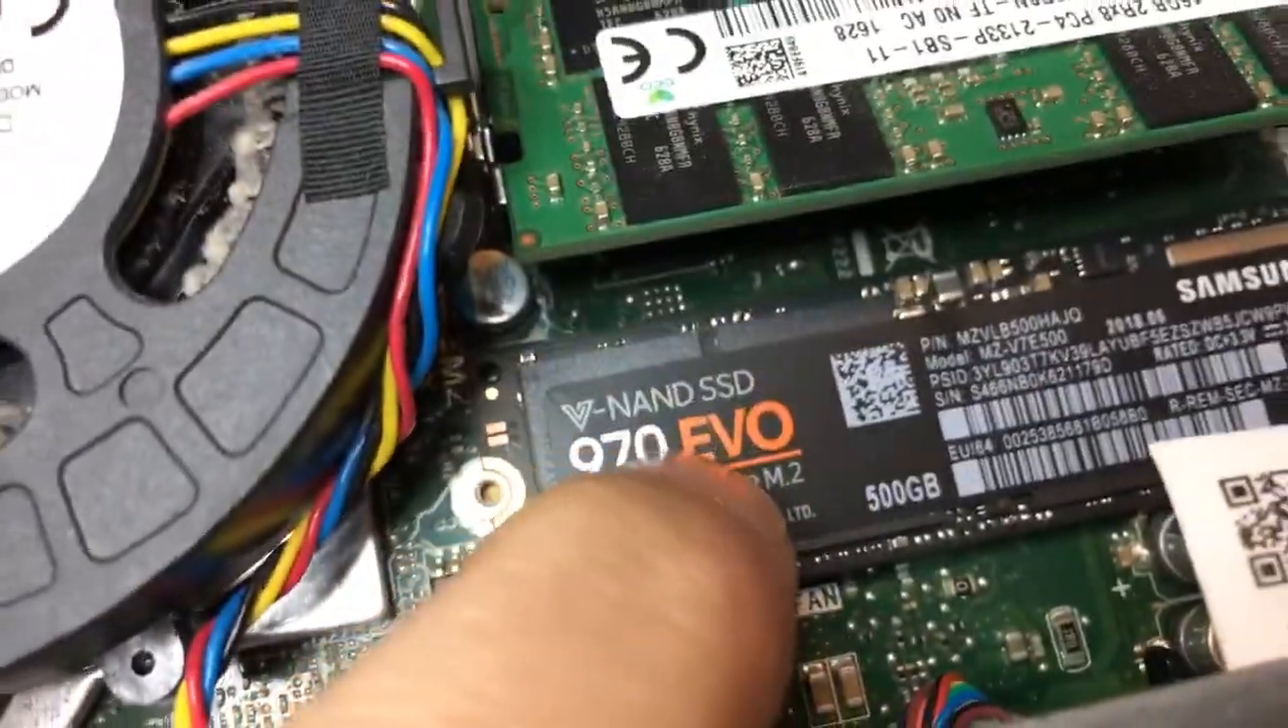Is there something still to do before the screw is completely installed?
Yes.